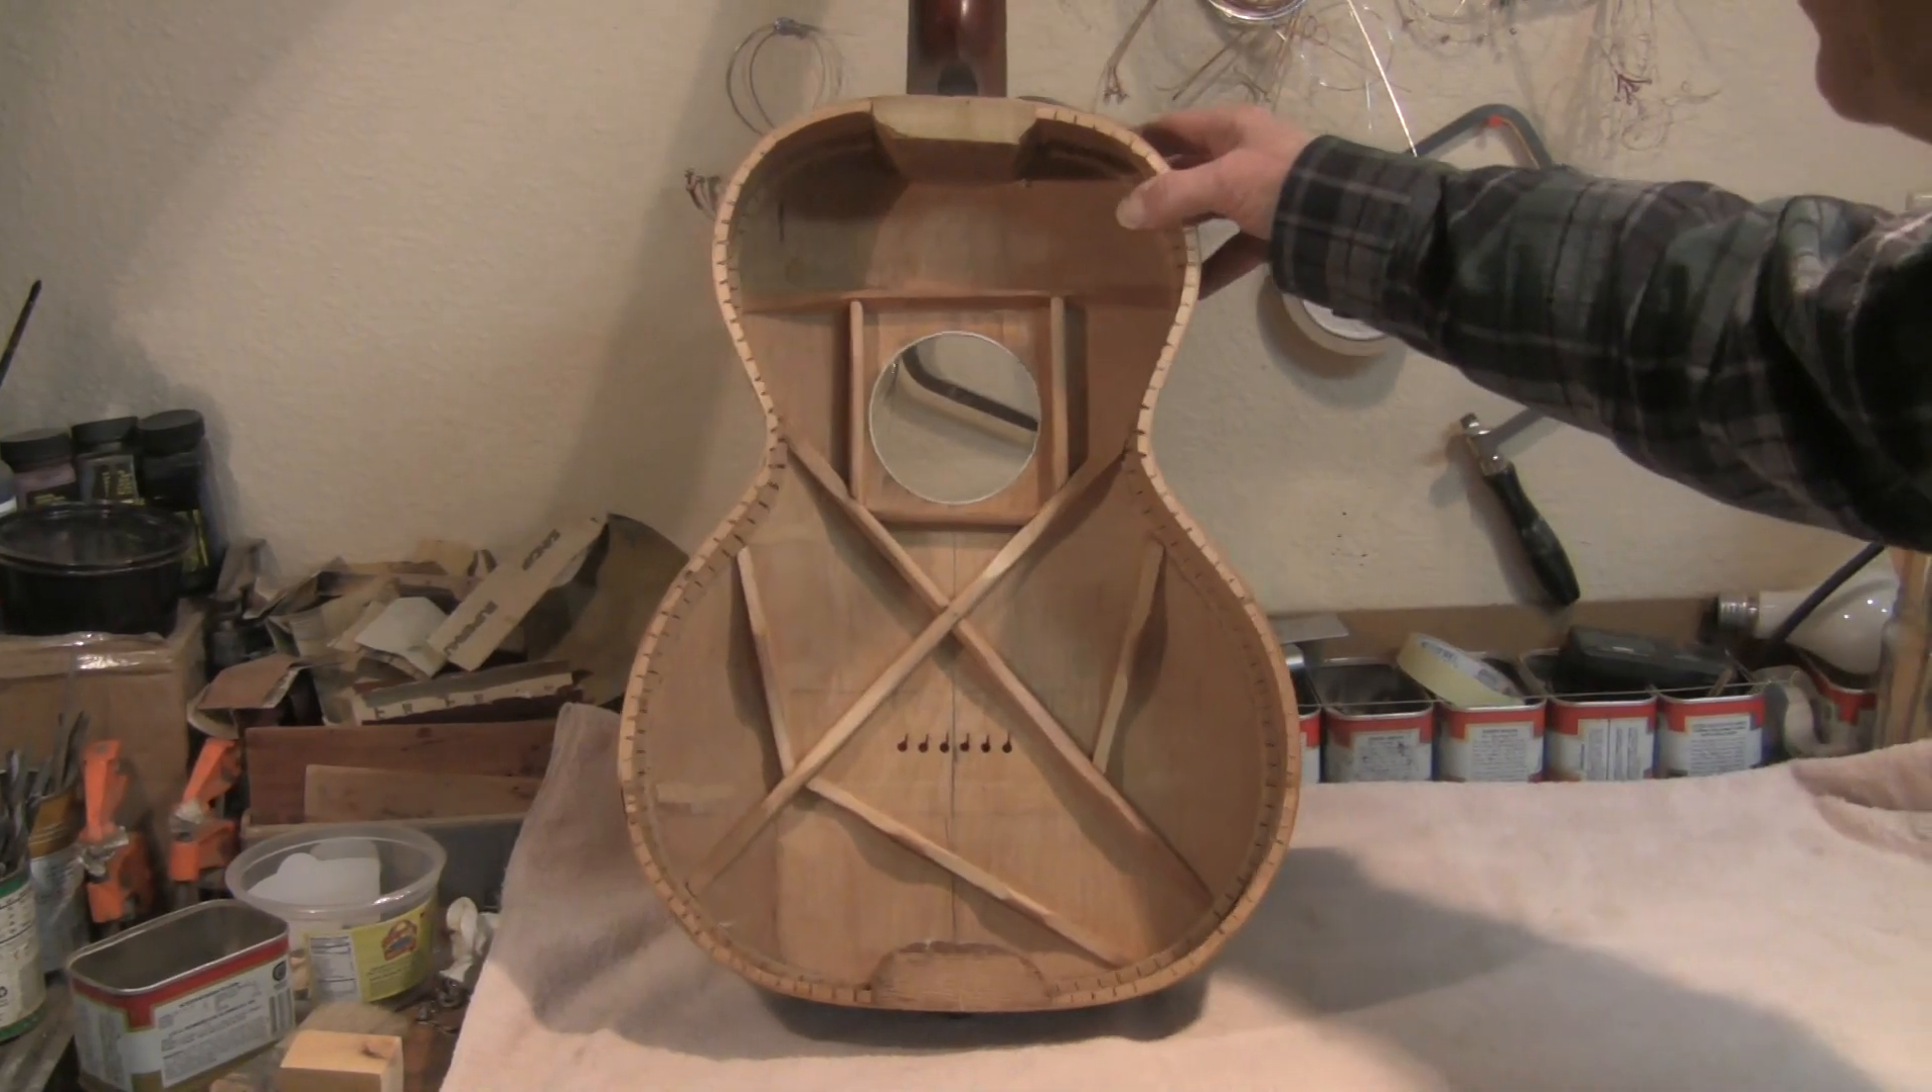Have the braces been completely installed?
Yes.